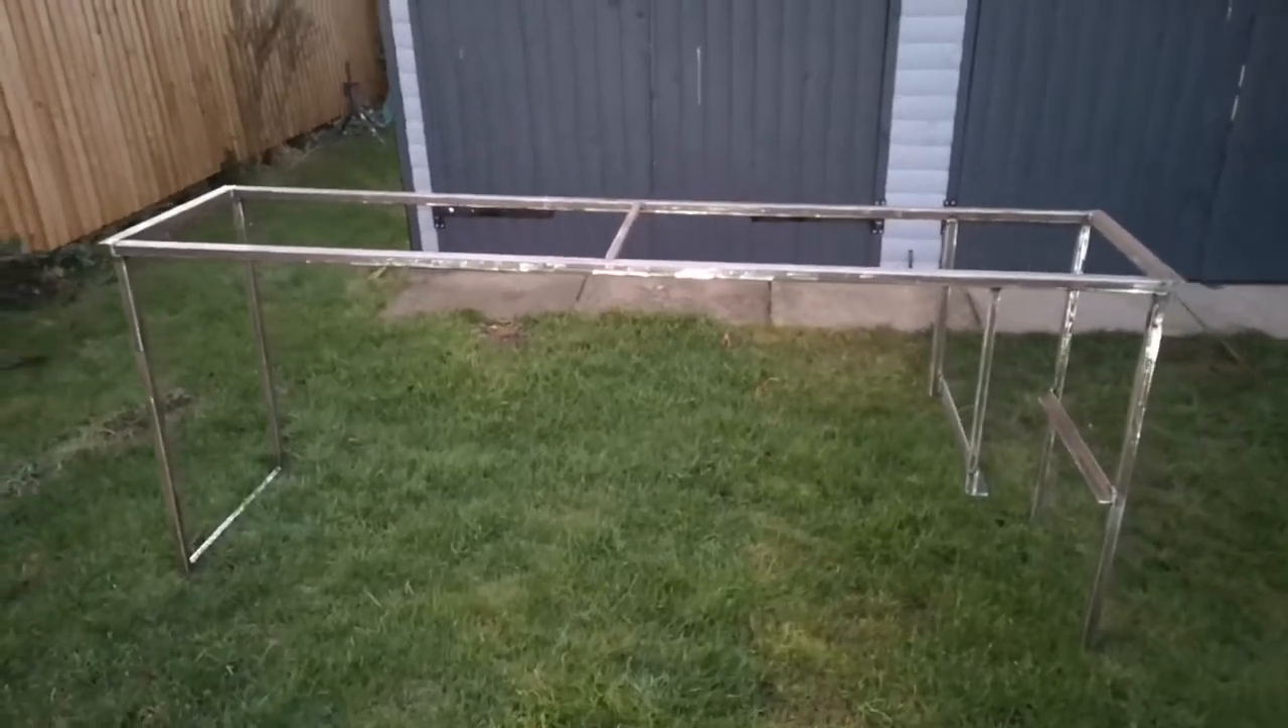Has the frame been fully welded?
Yes.